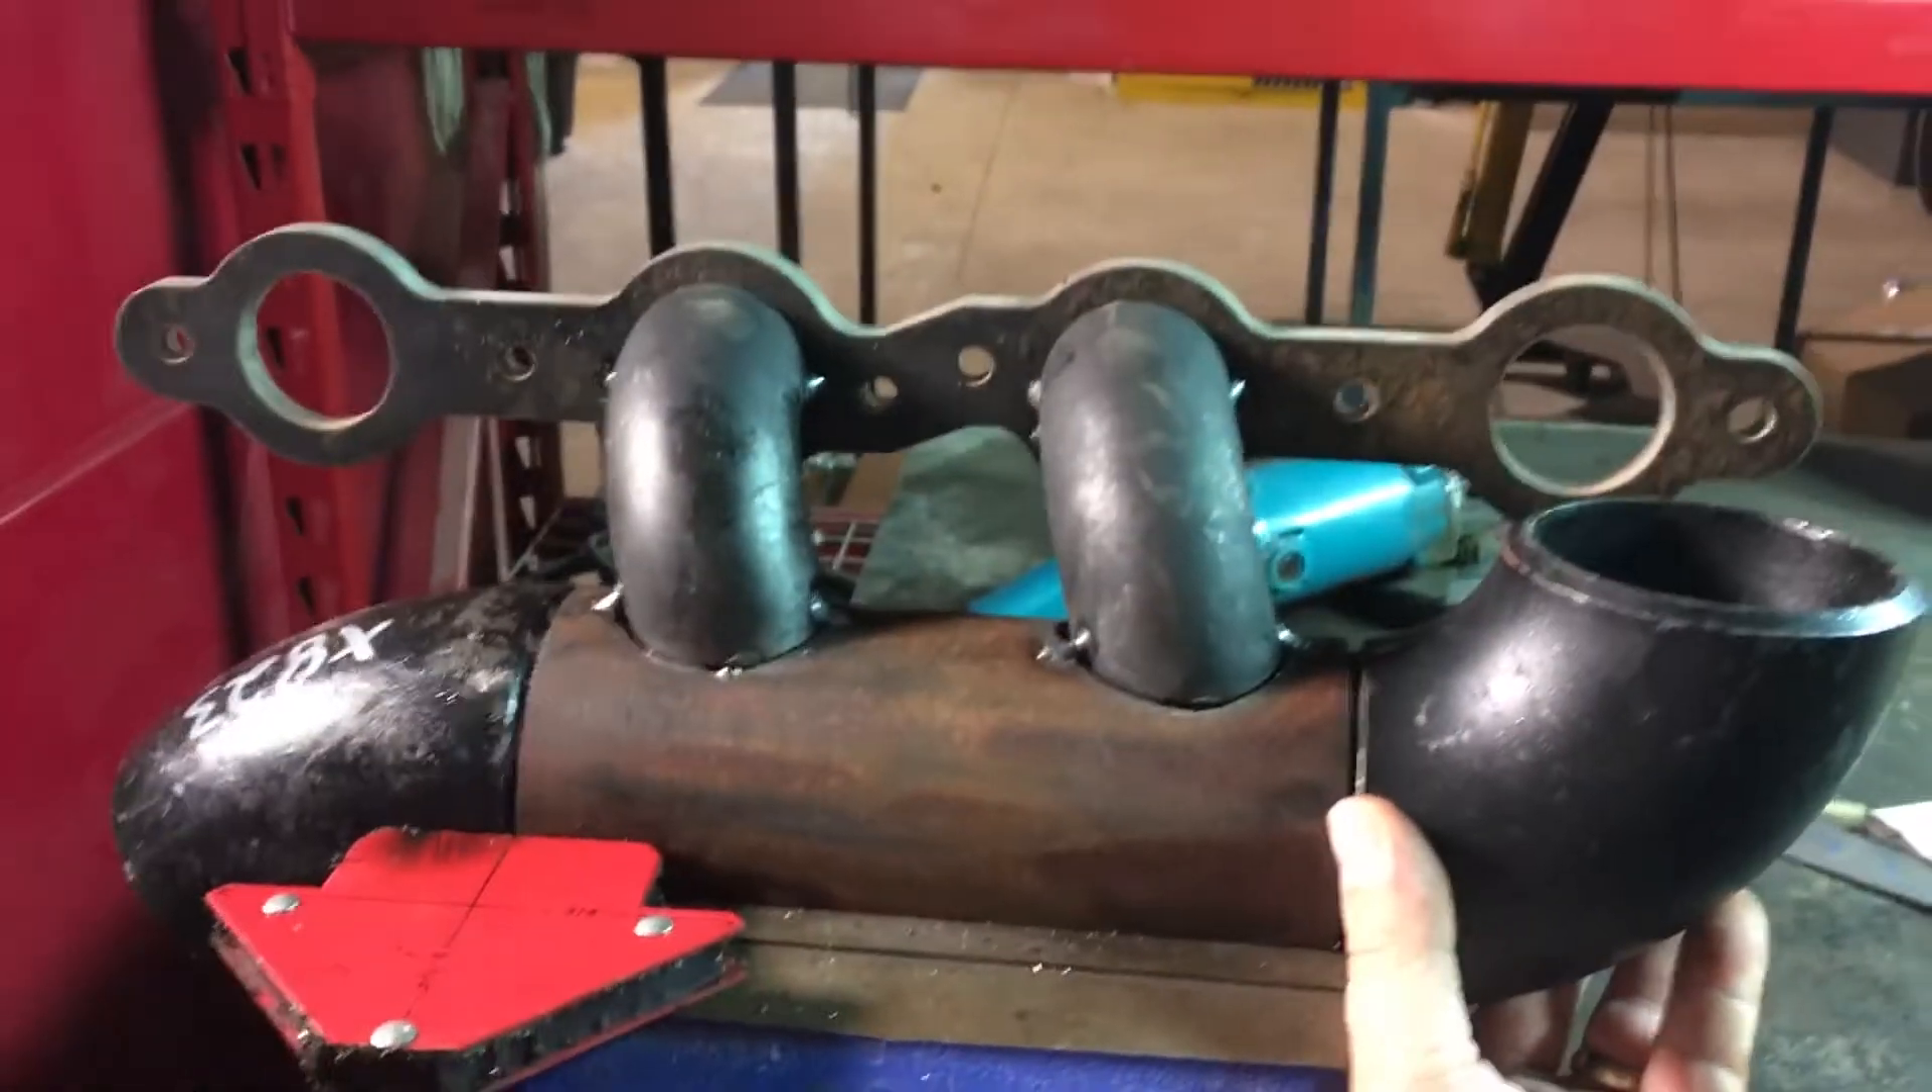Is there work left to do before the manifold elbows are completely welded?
Yes.